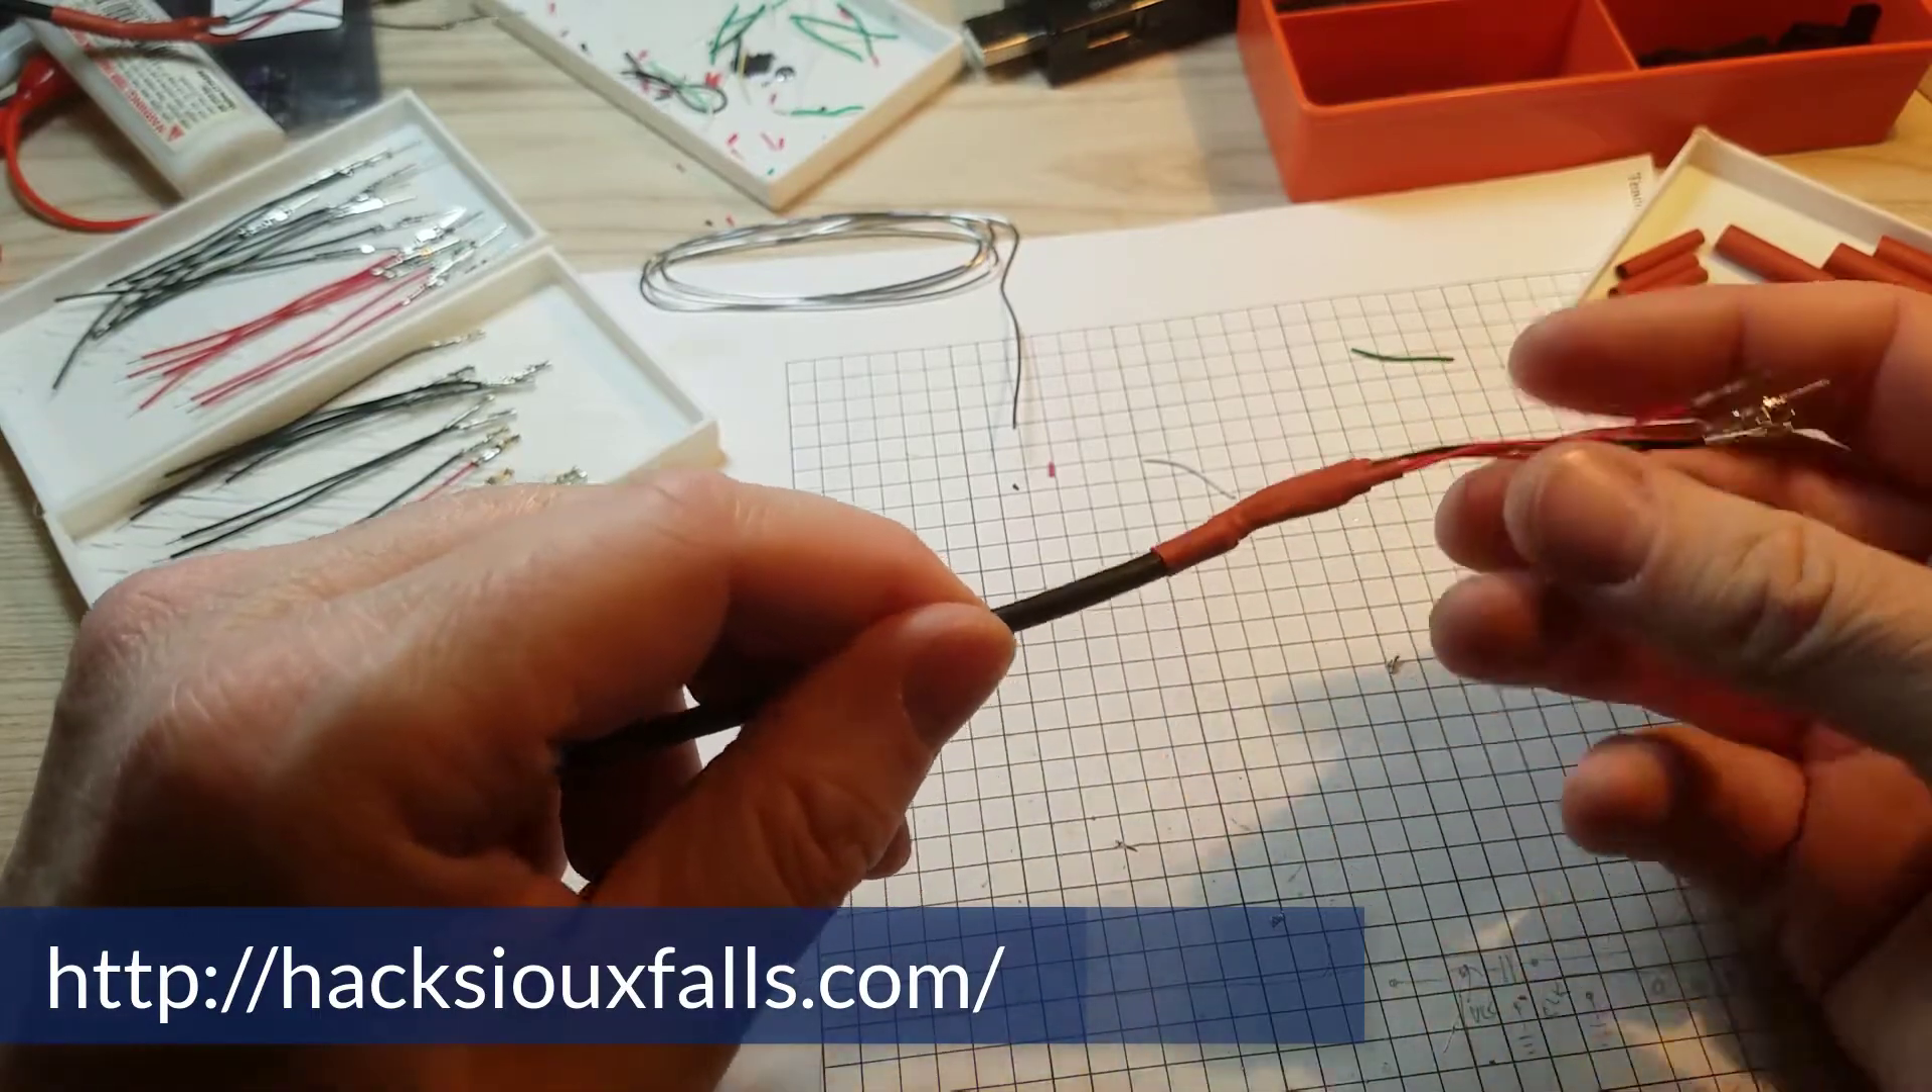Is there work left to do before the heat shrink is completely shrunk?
No.